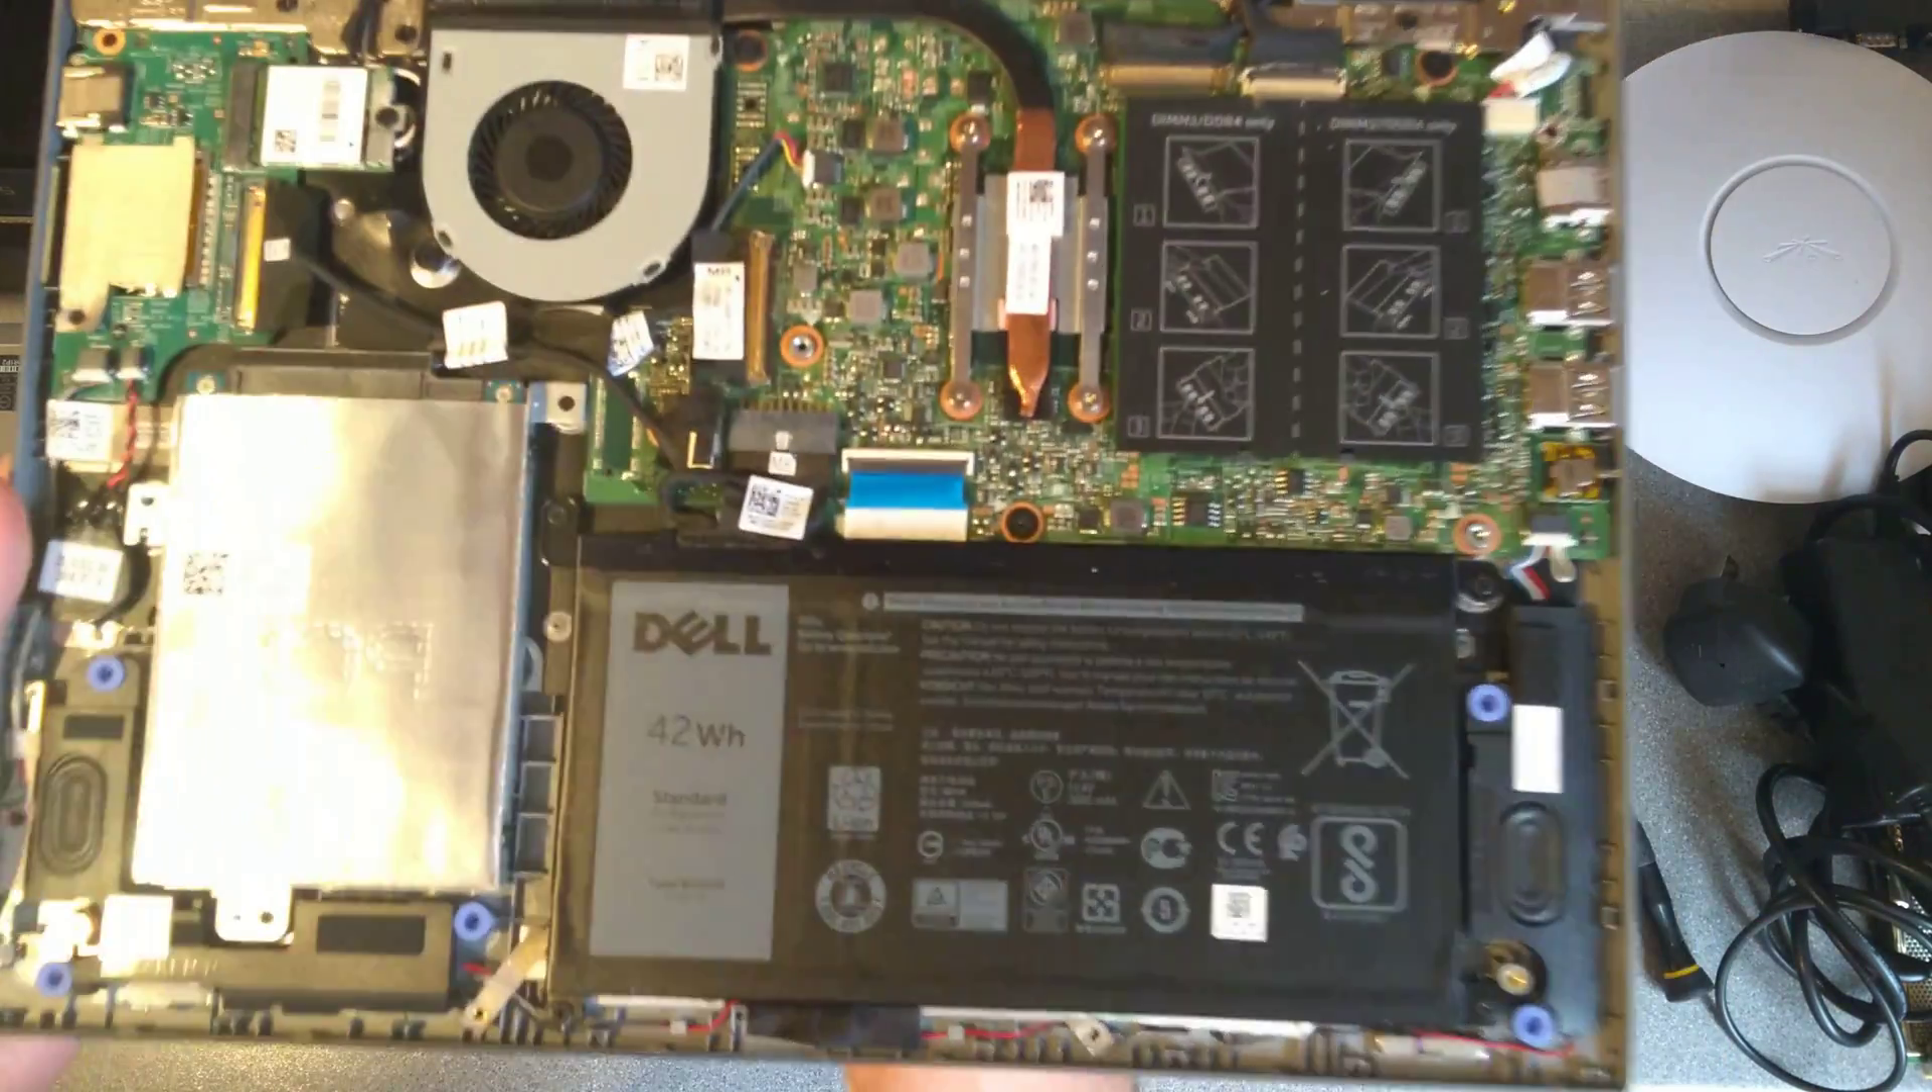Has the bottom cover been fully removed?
Yes.